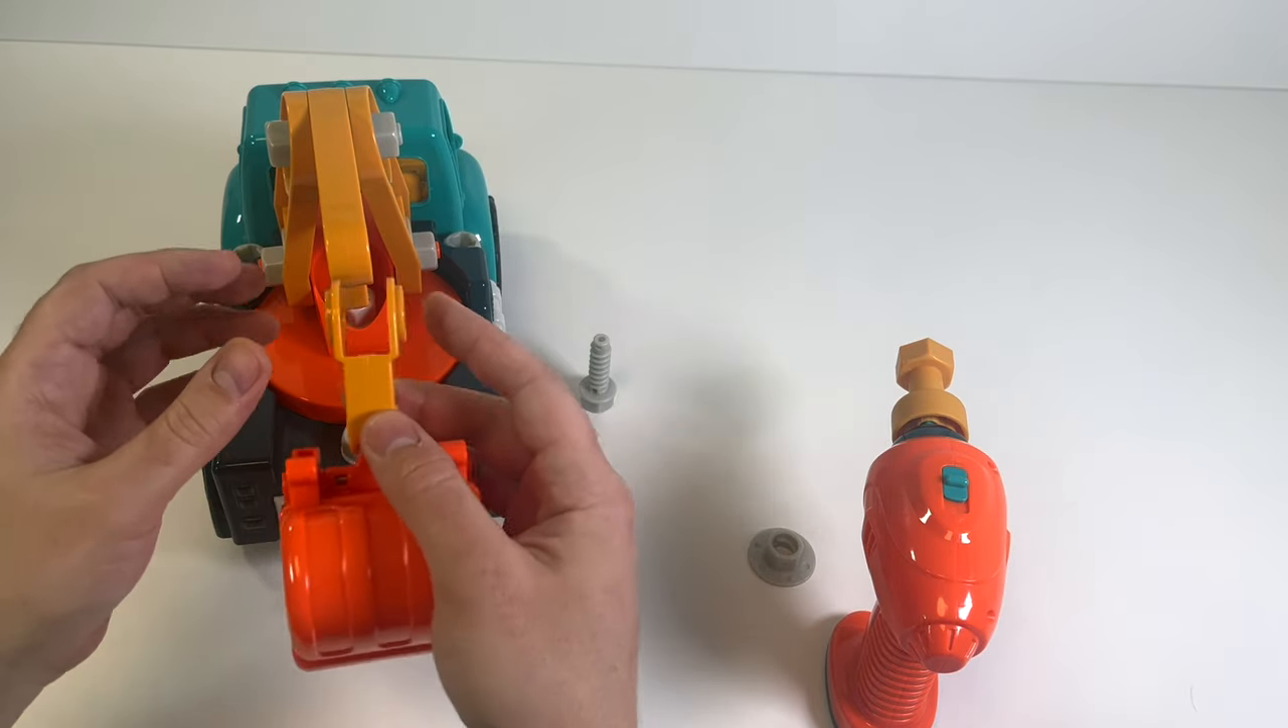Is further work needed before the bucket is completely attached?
Yes.